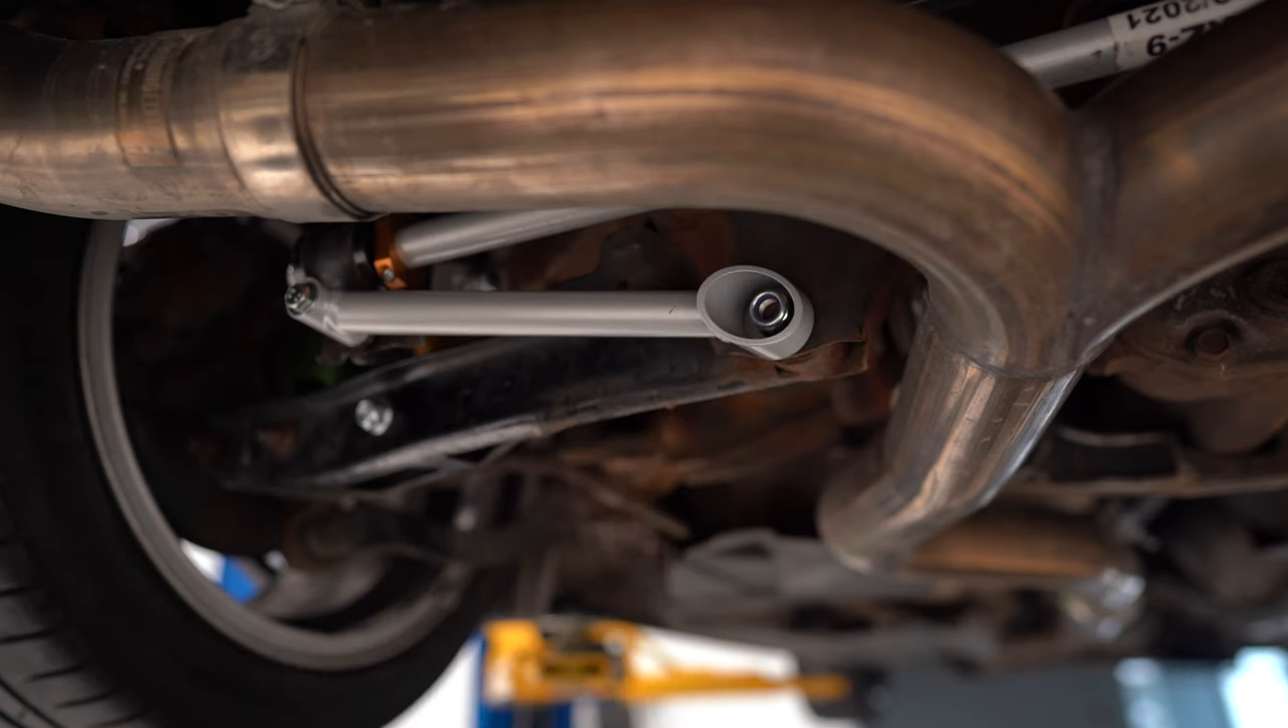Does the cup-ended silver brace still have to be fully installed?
No.